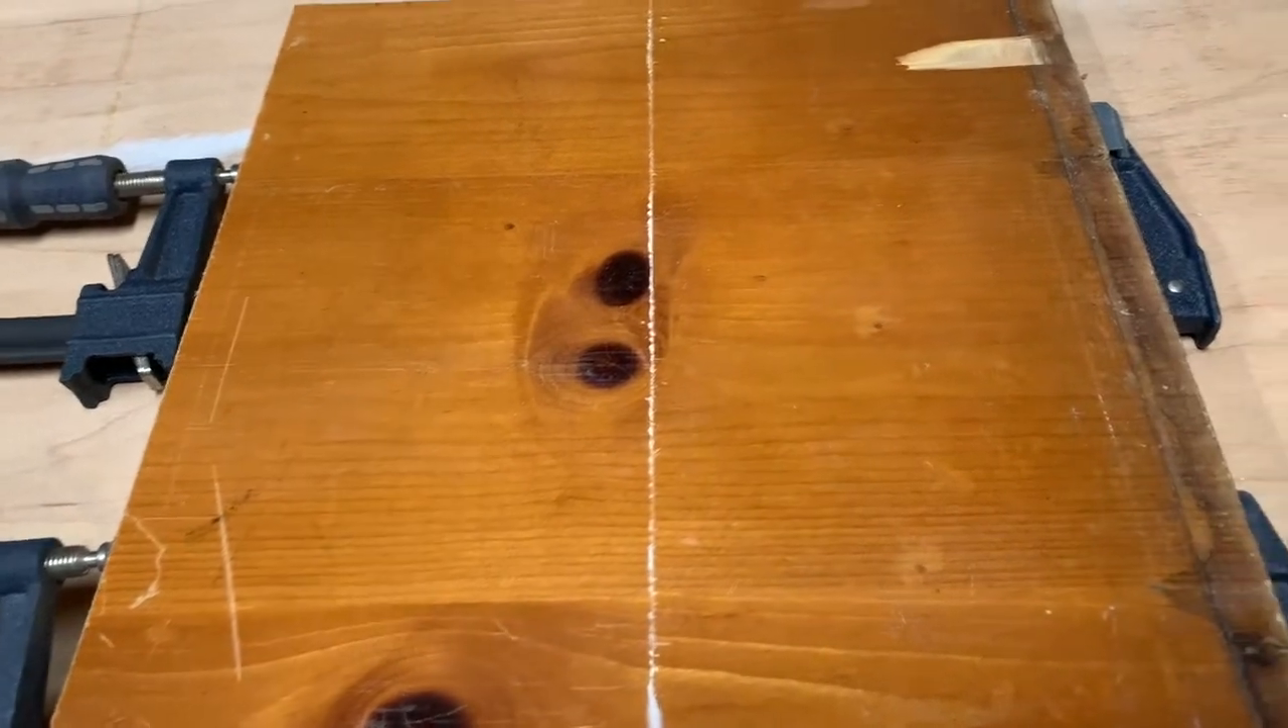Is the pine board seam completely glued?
Yes.